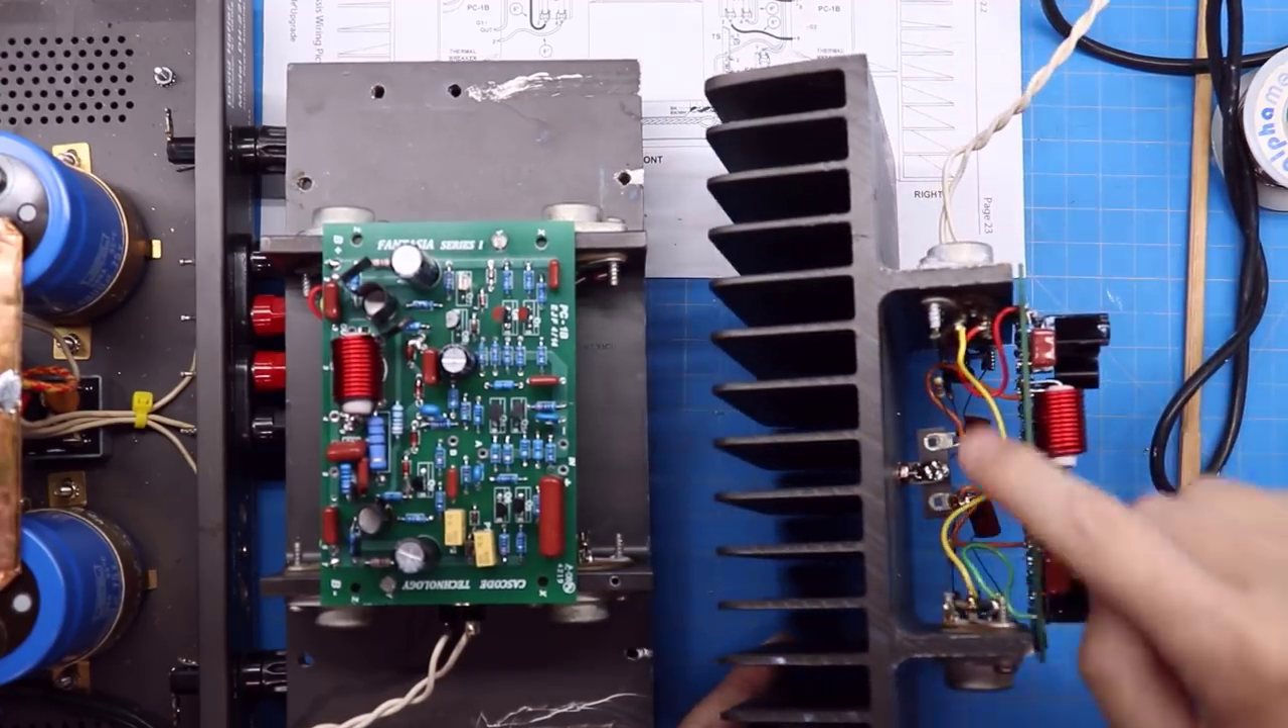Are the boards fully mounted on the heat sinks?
Yes.